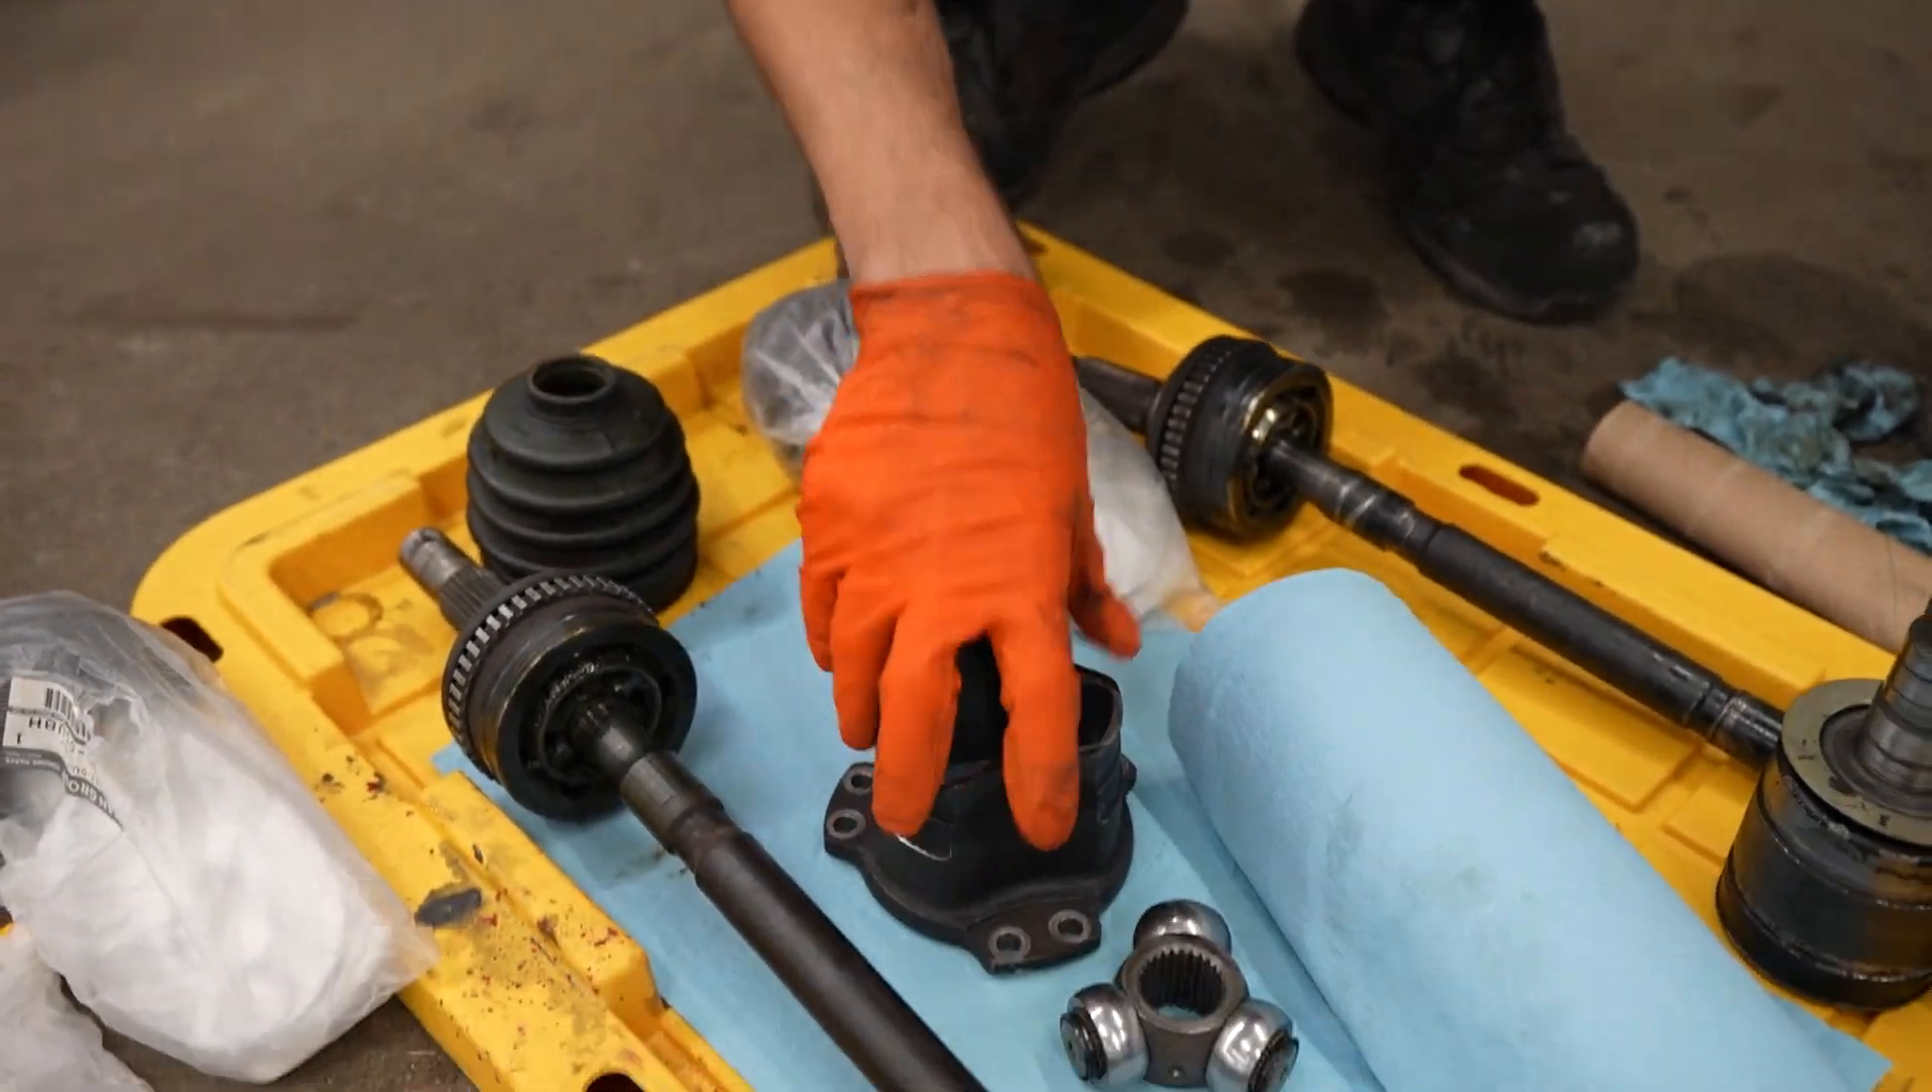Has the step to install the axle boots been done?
No.